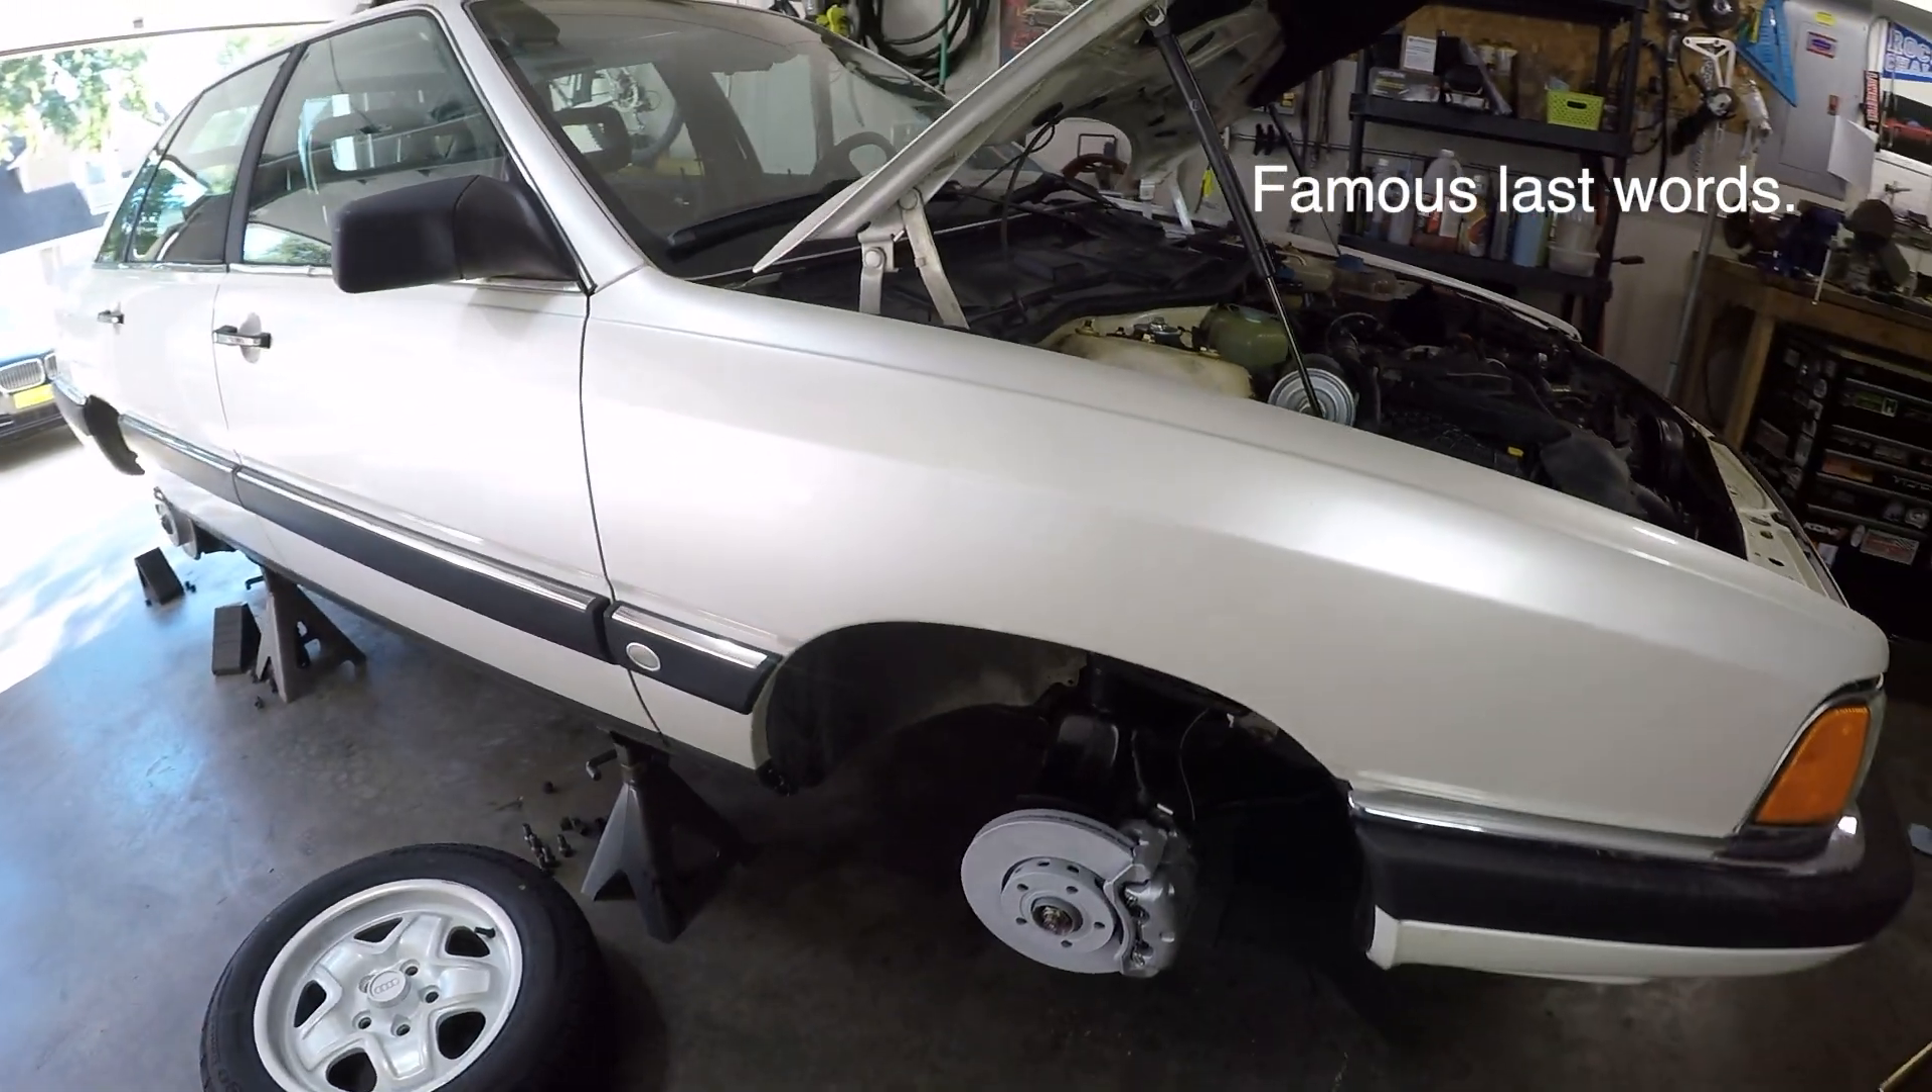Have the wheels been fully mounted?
No.